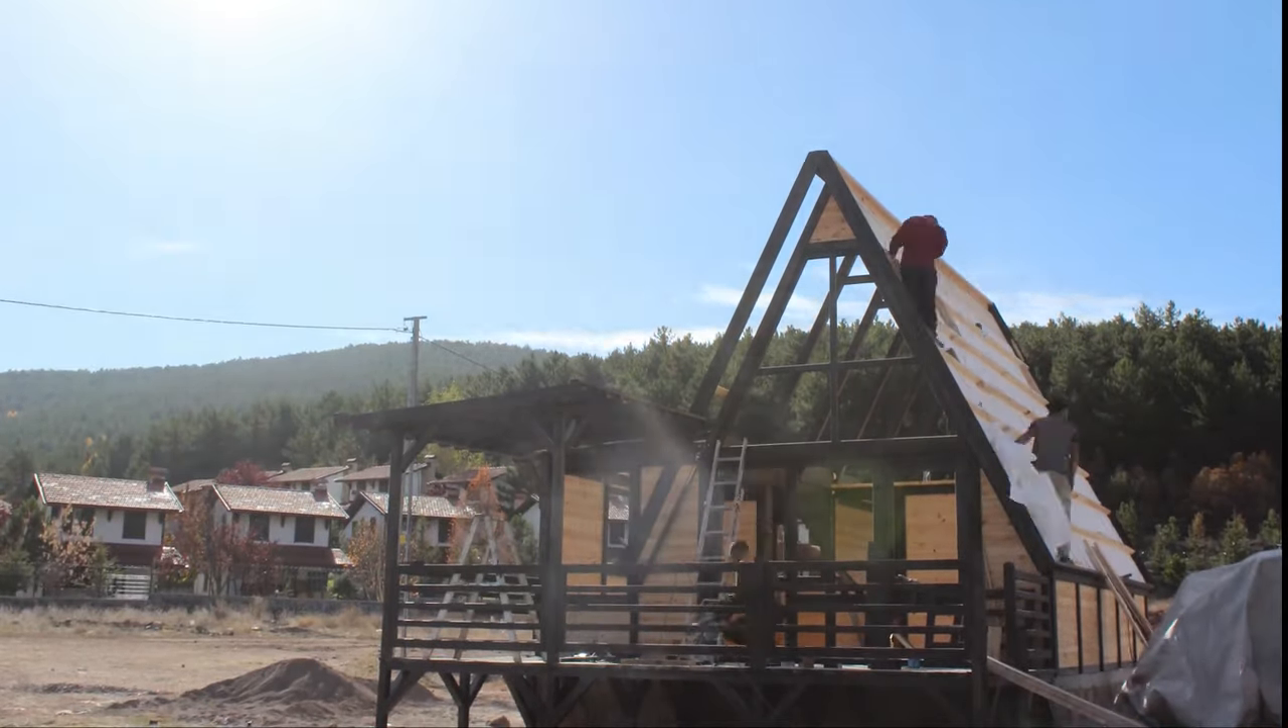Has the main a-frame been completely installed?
Yes.